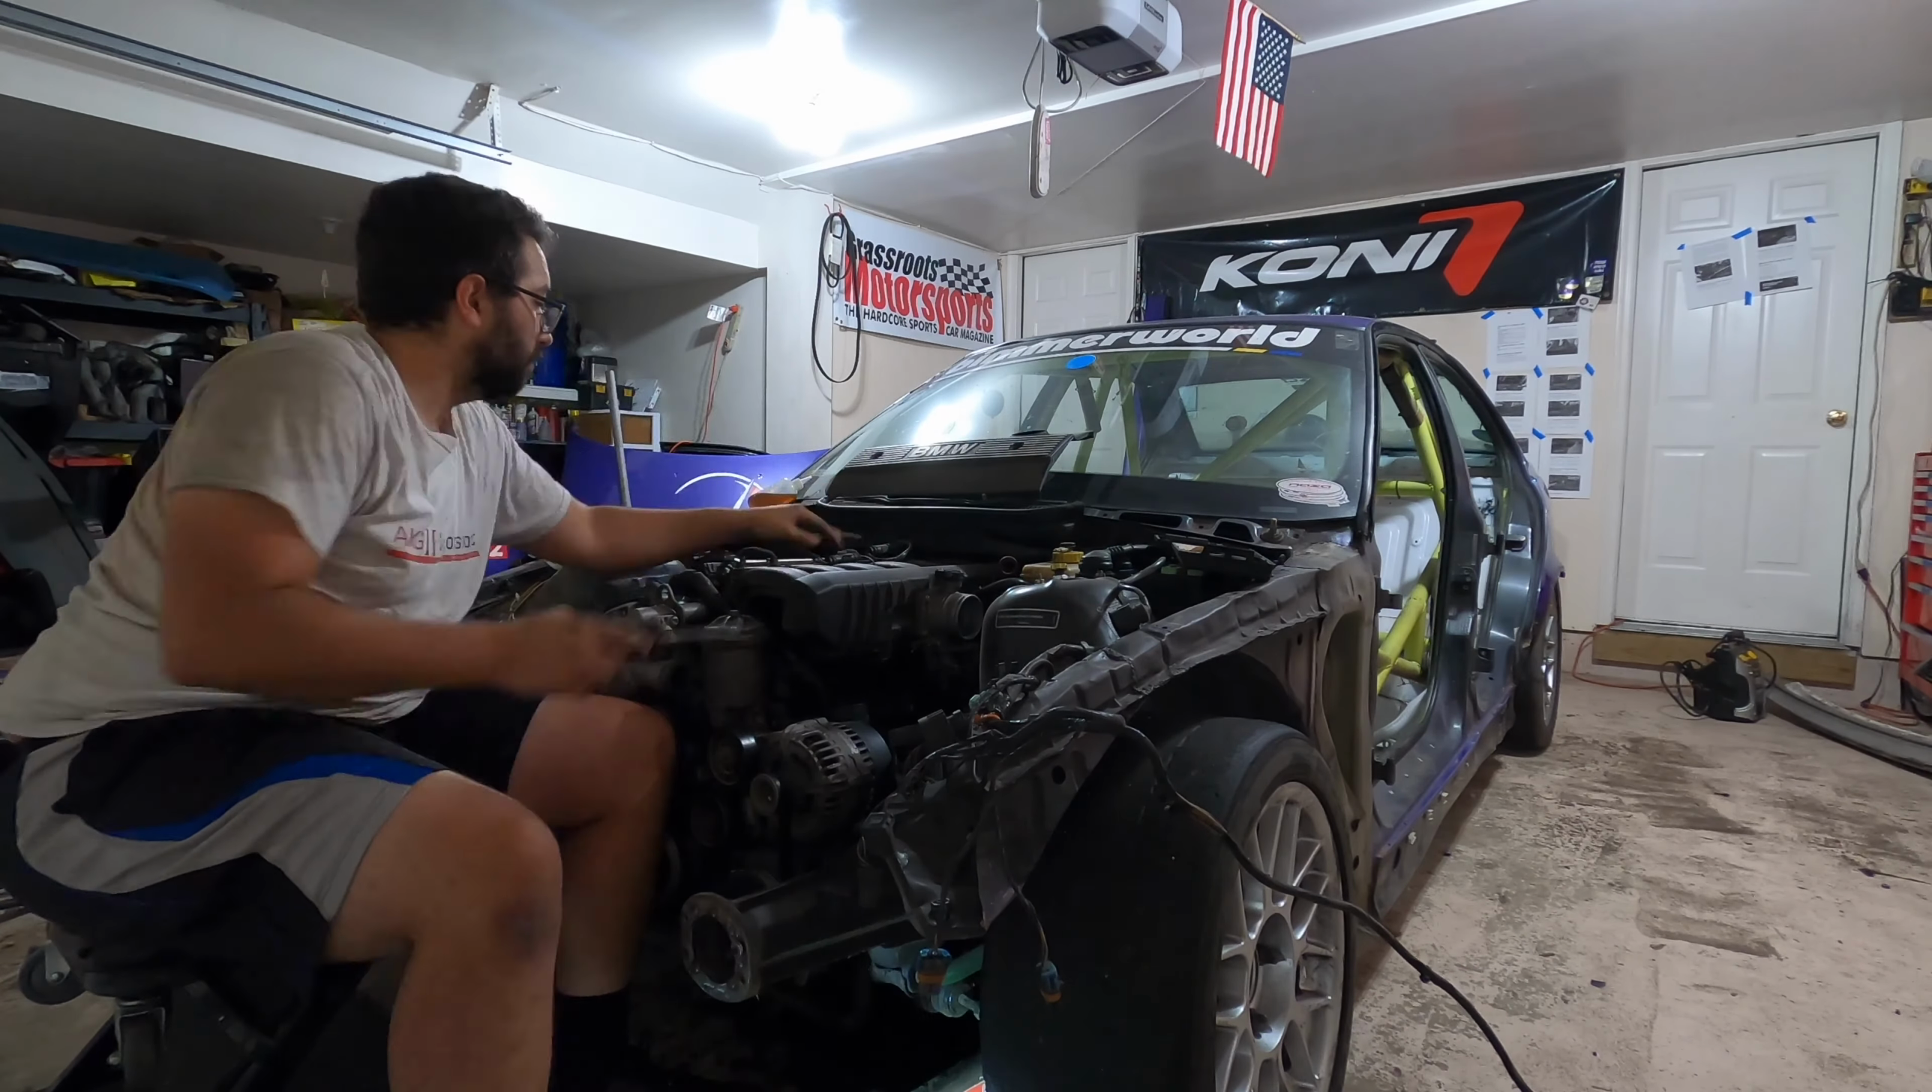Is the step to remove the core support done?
Yes.